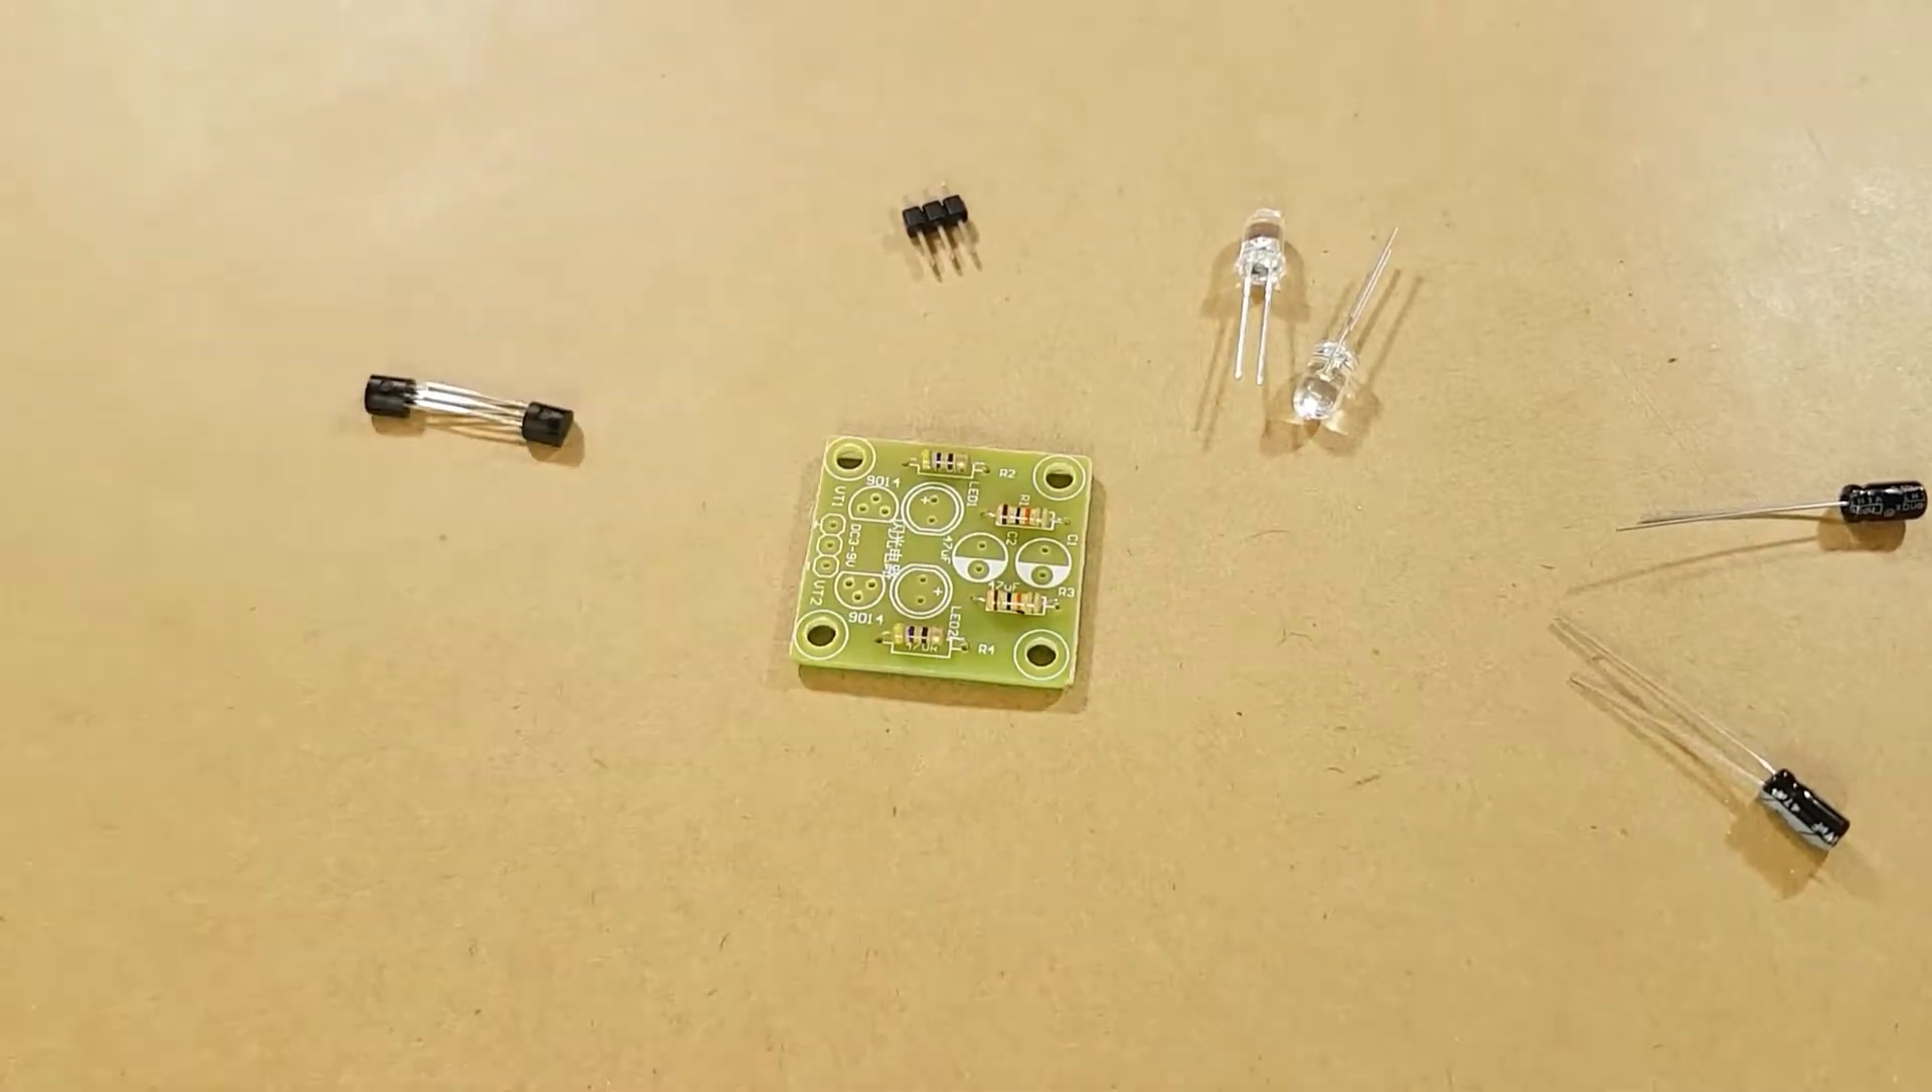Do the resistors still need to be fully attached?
No.